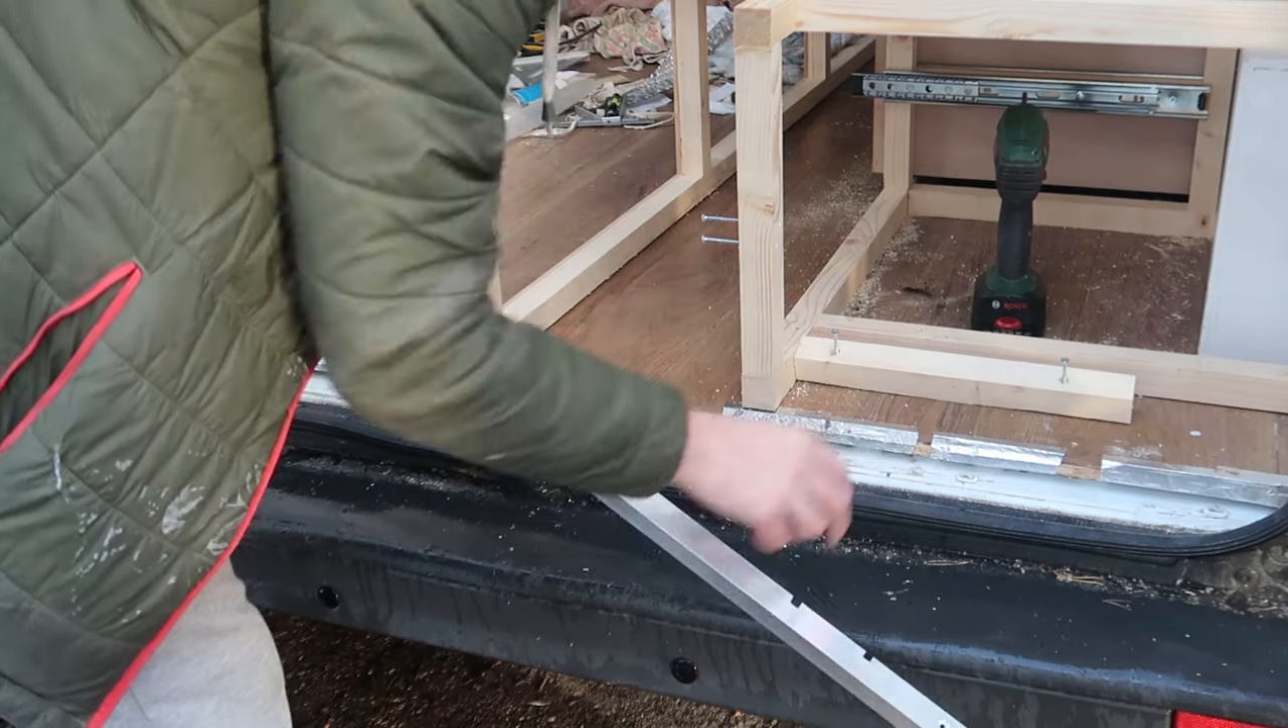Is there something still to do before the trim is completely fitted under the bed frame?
Yes.